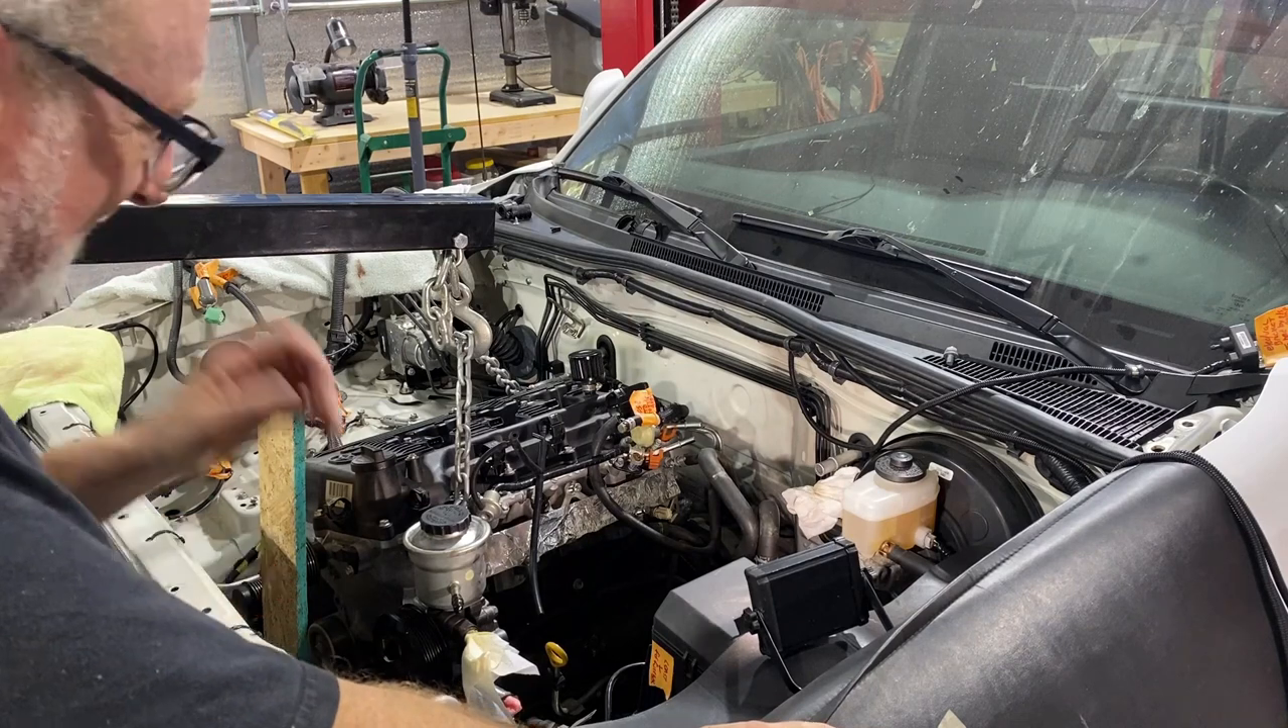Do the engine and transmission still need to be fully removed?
Yes.